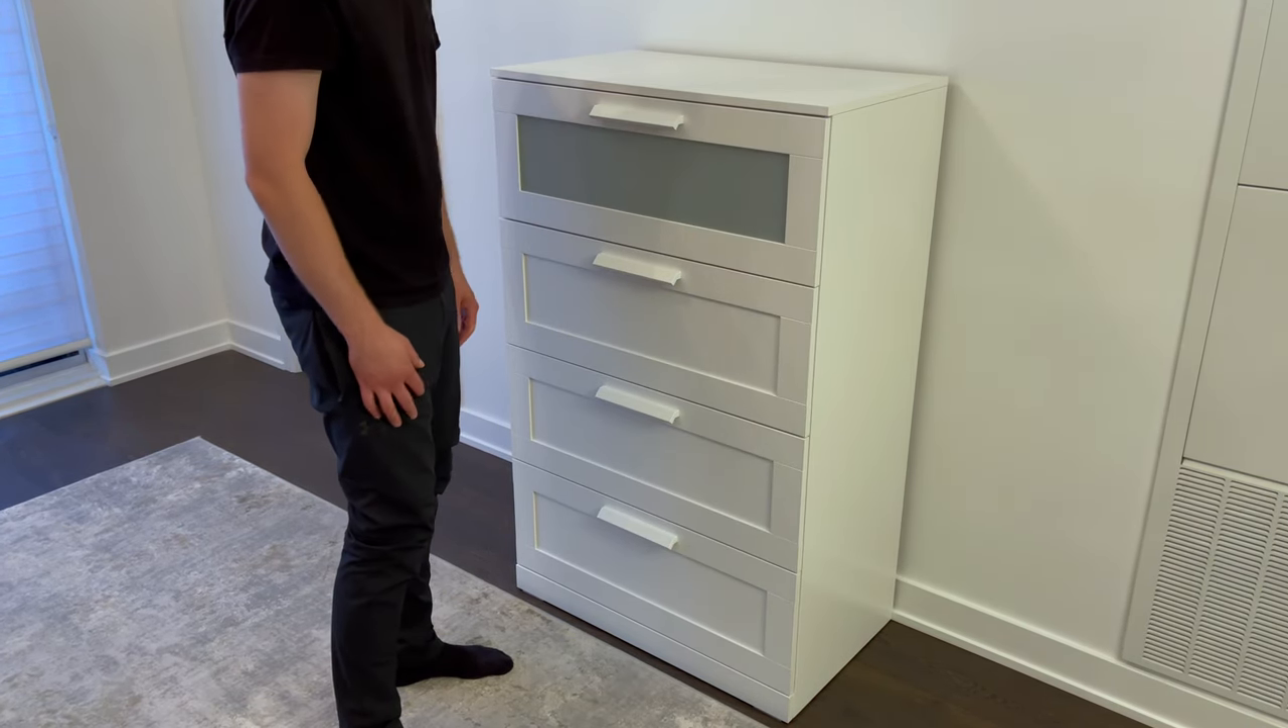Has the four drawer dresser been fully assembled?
Yes.